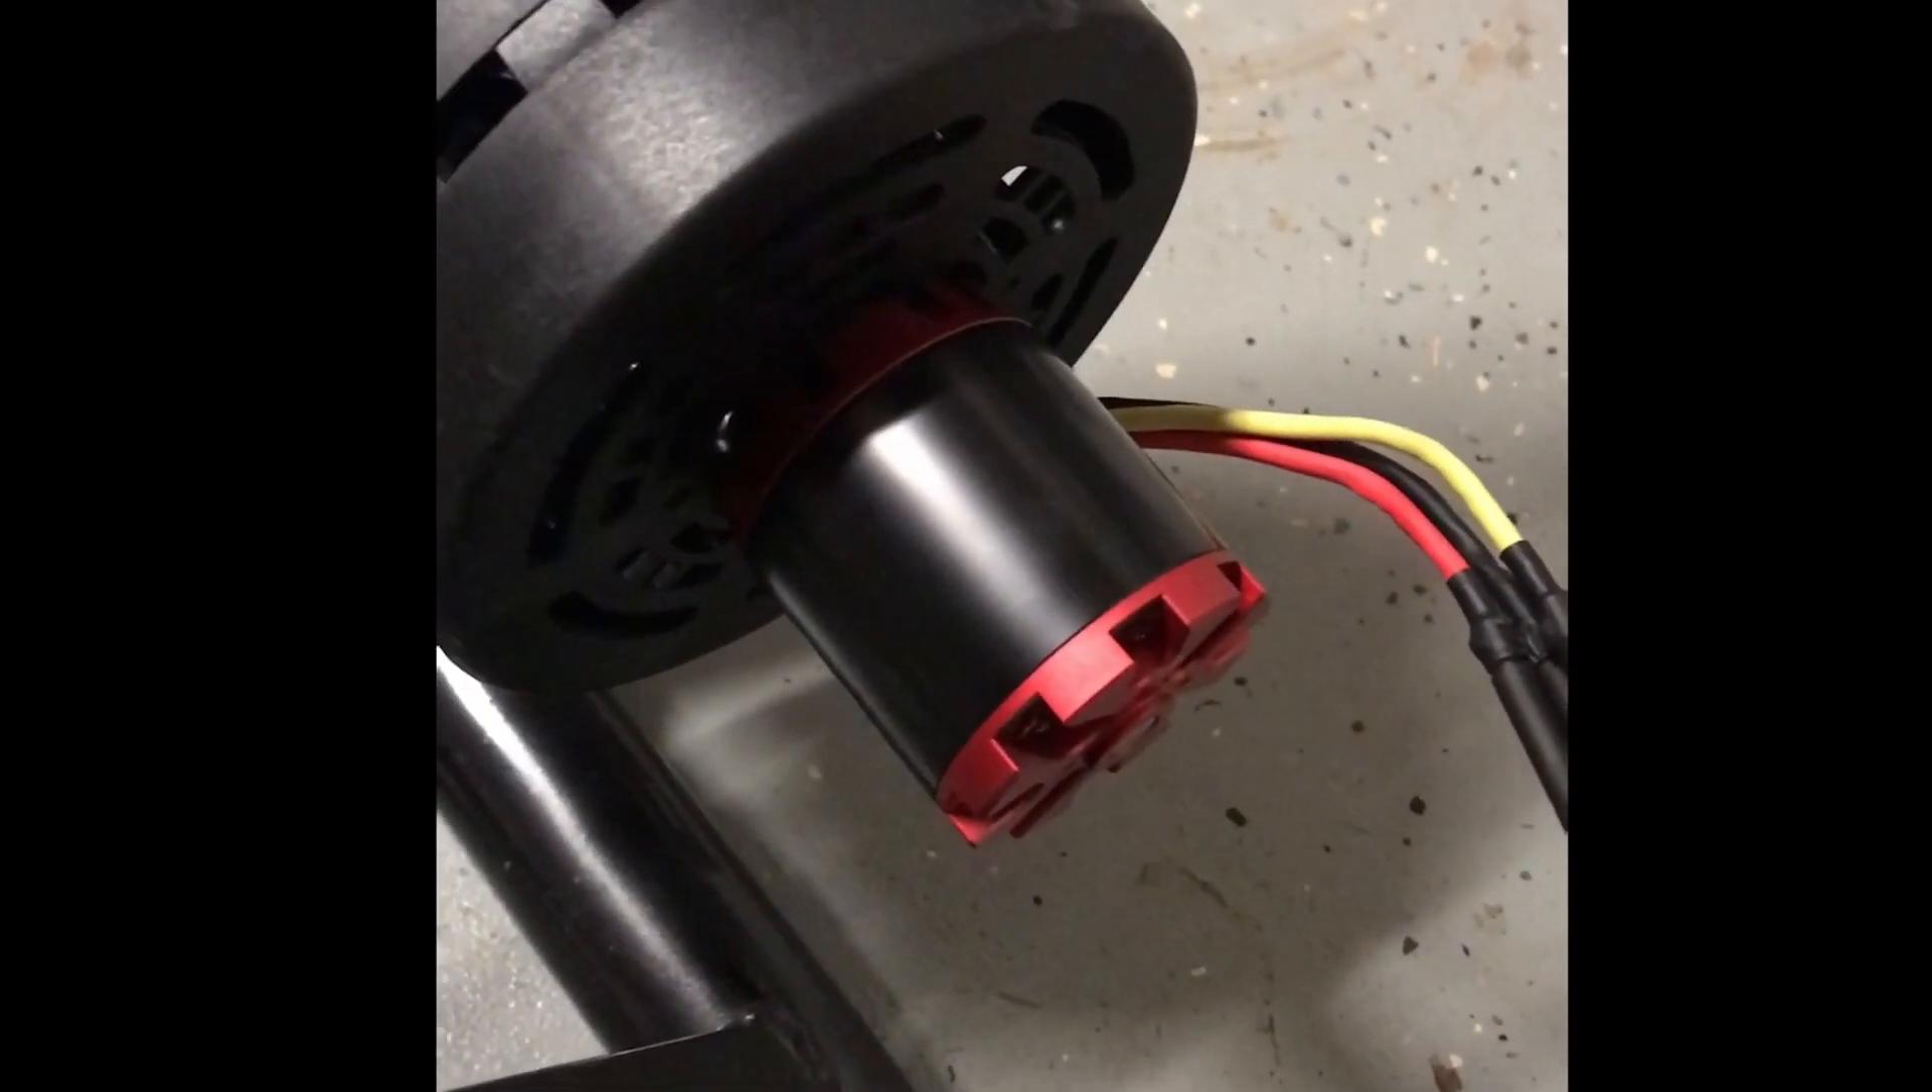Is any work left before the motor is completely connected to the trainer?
No.